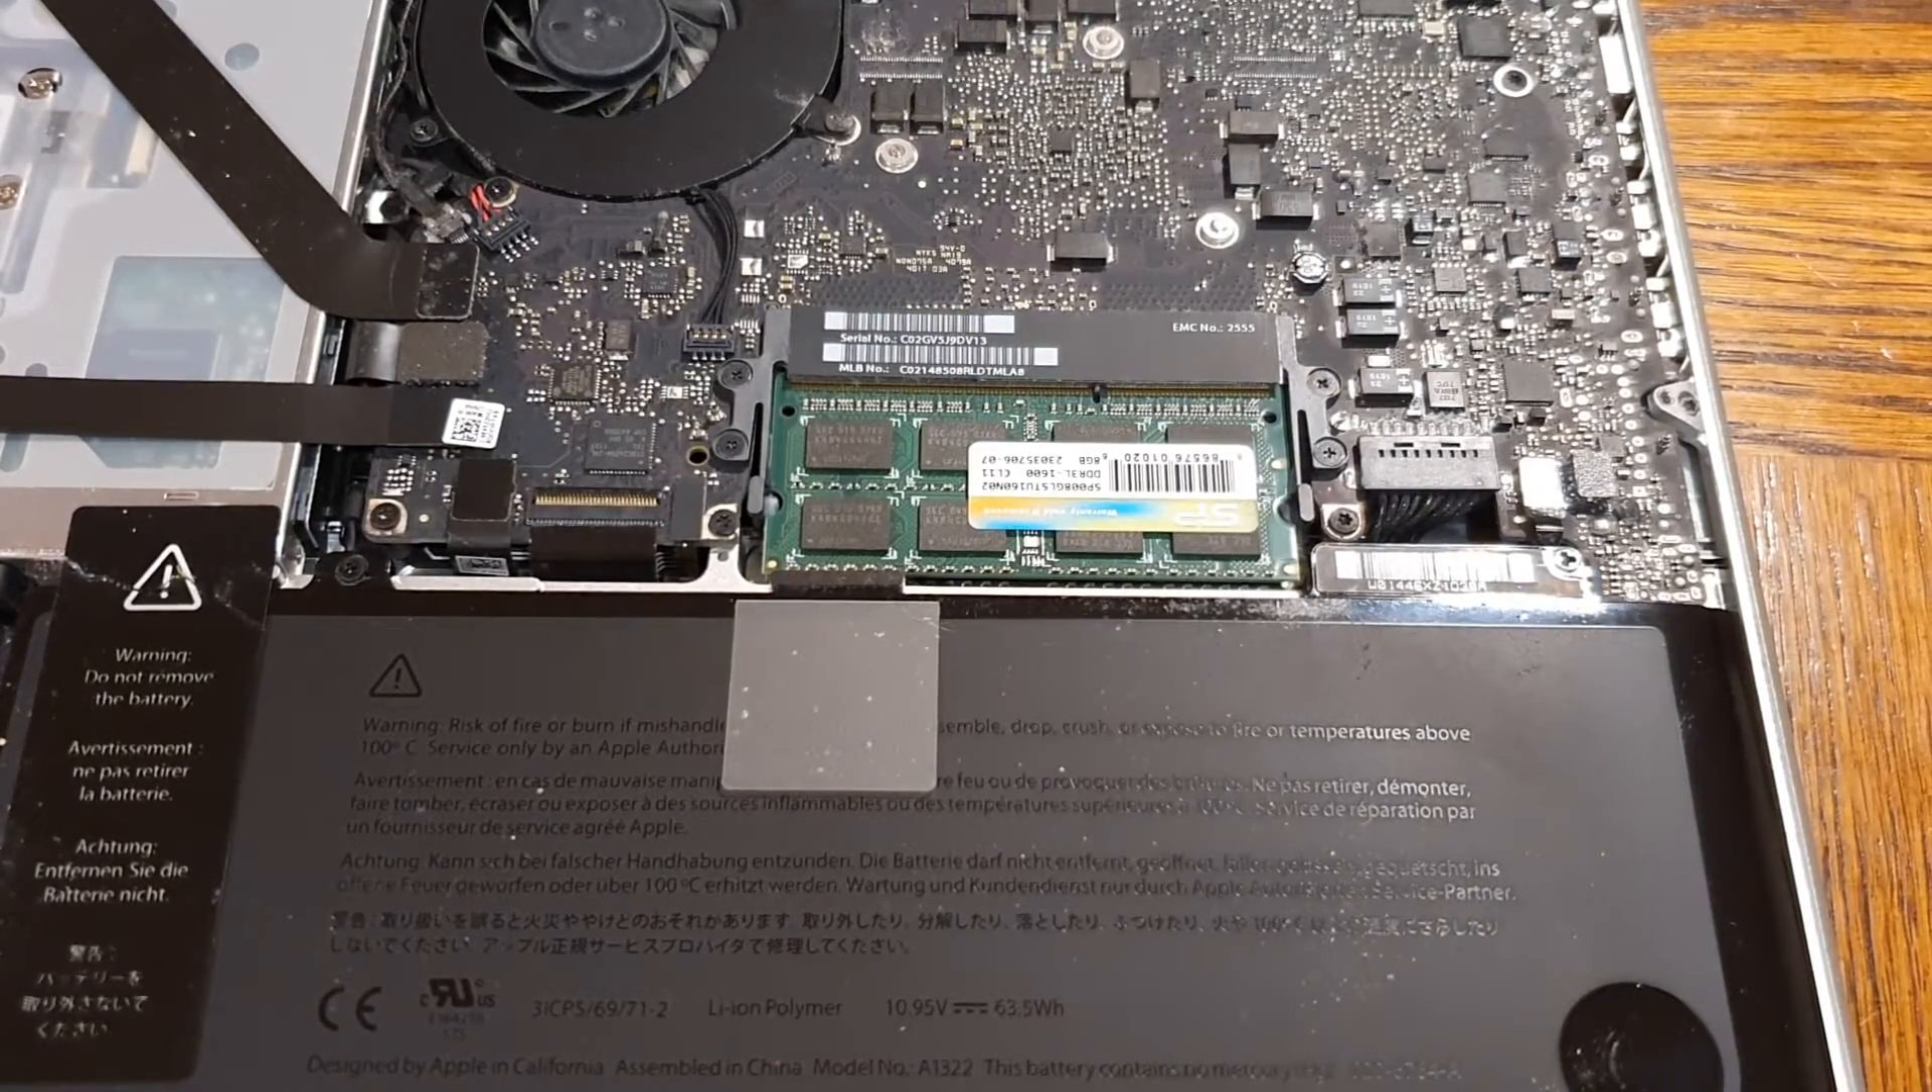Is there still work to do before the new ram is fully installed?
No.